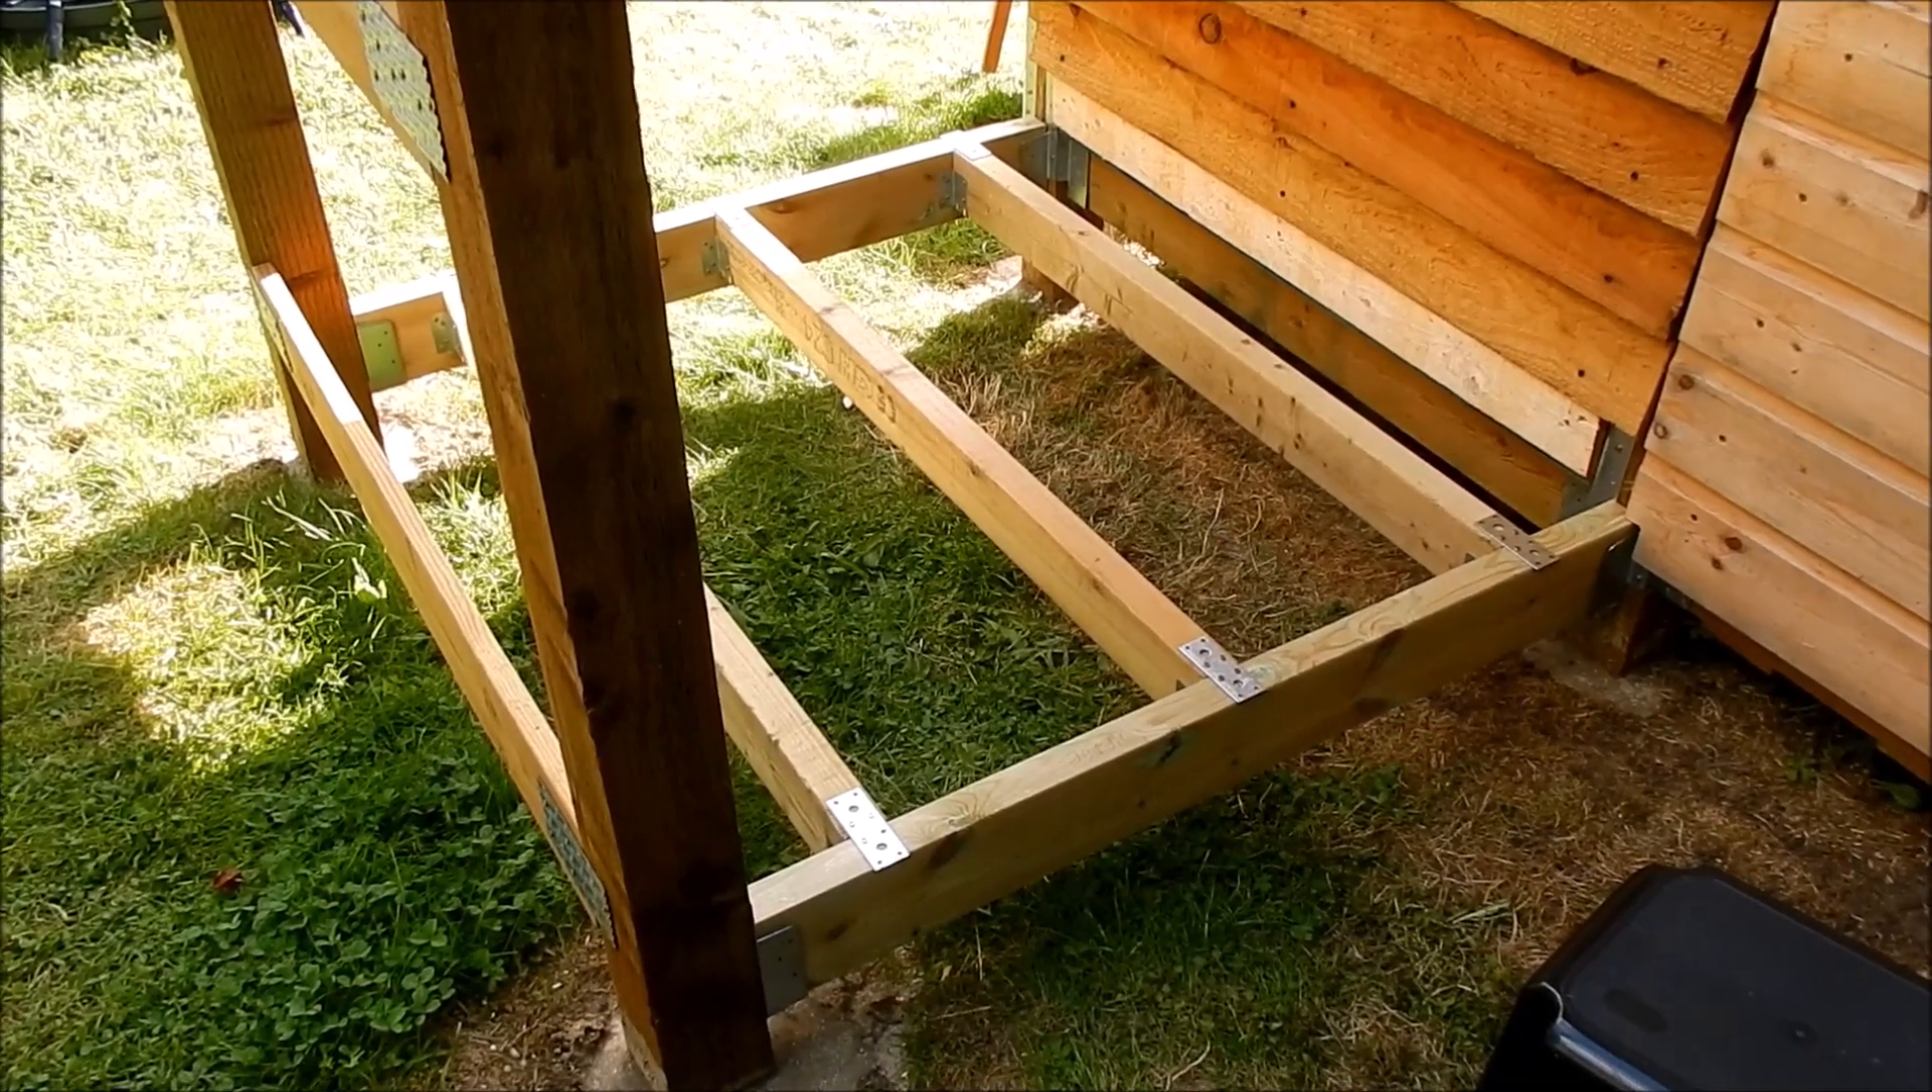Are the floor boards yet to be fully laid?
Yes.